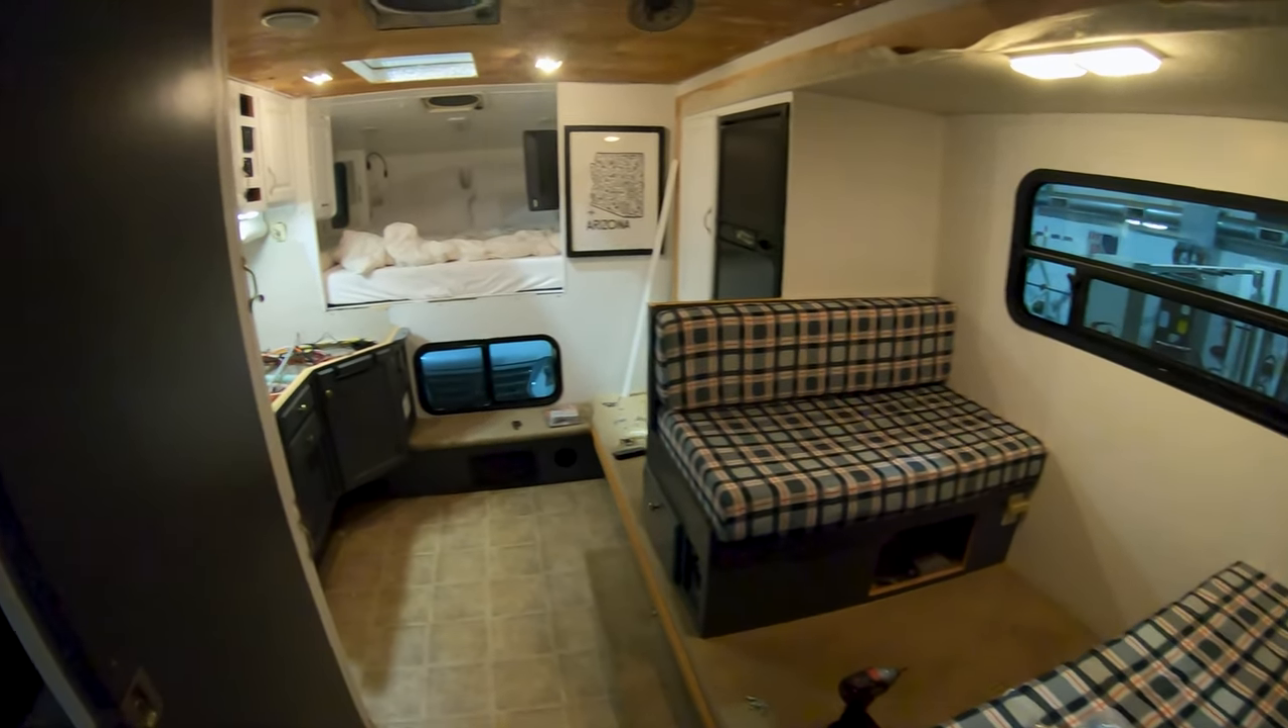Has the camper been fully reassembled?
No.